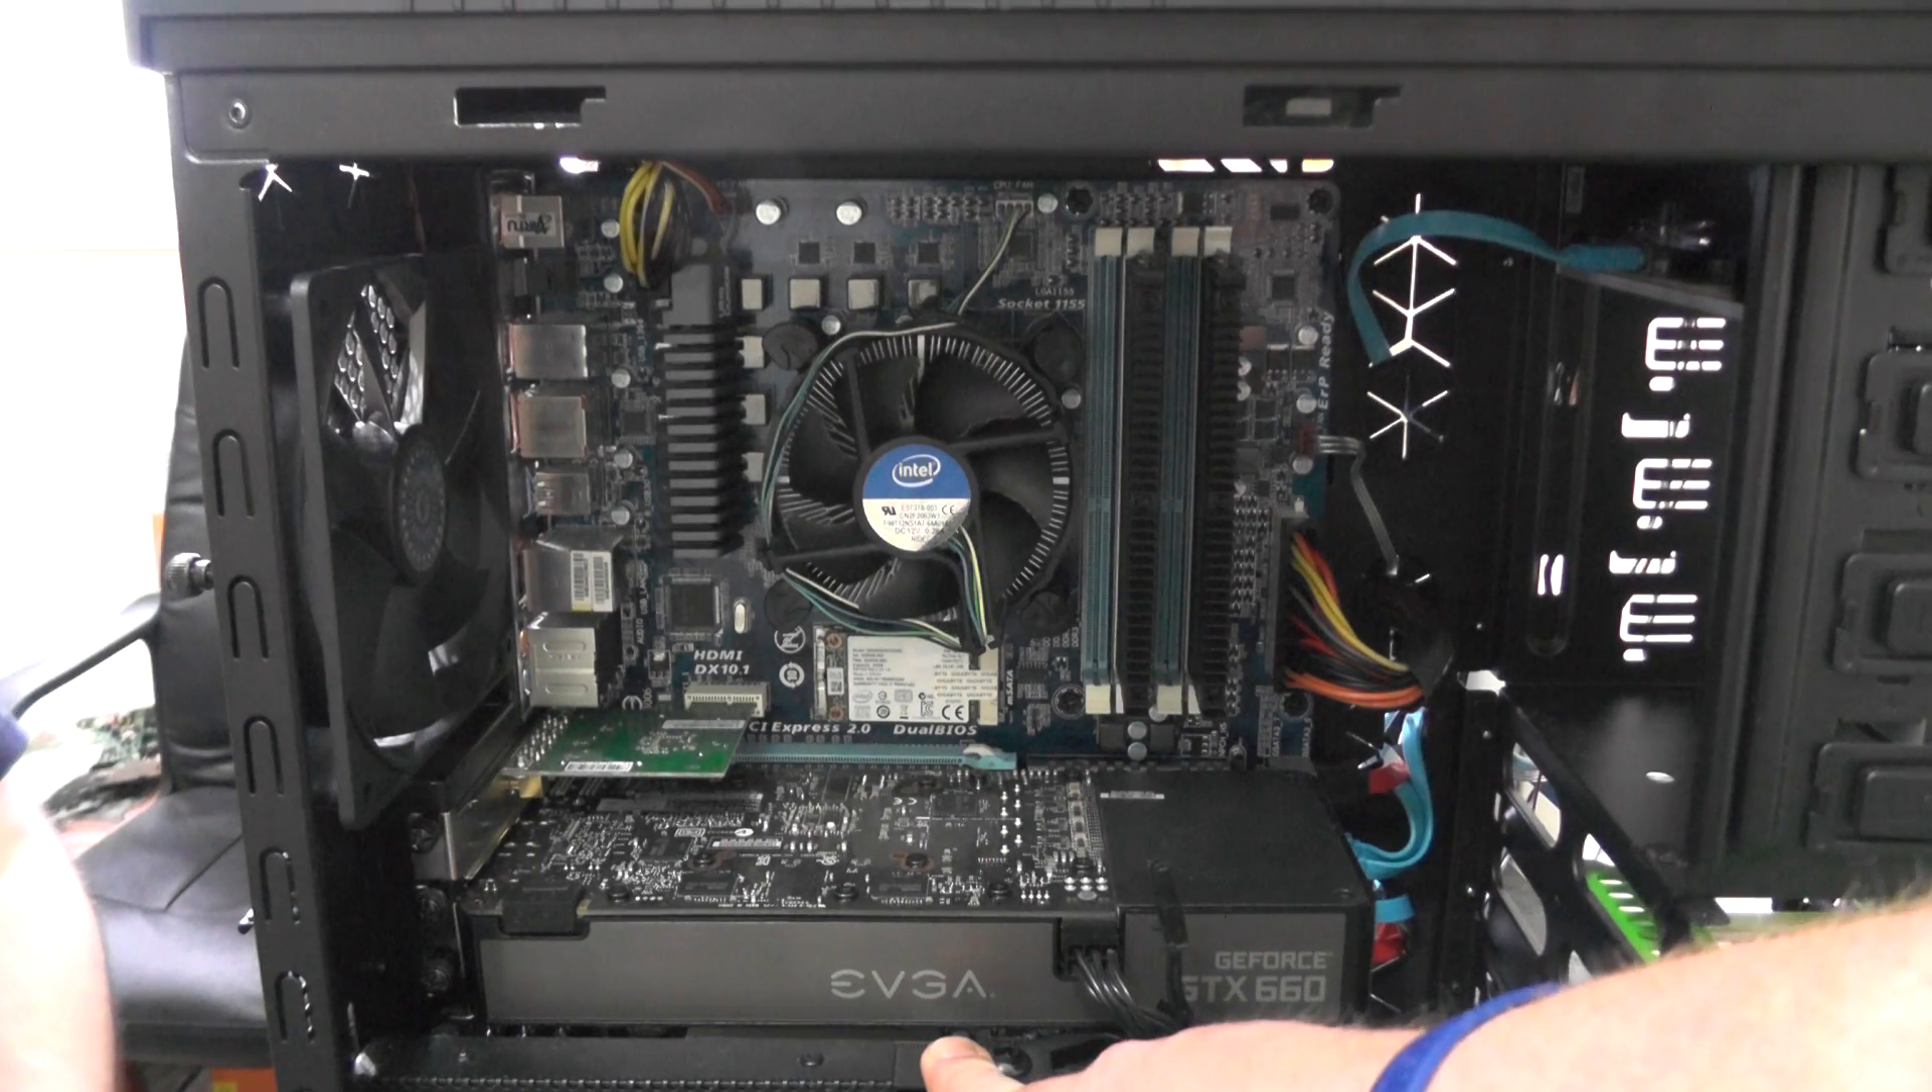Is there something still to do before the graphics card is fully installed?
No.